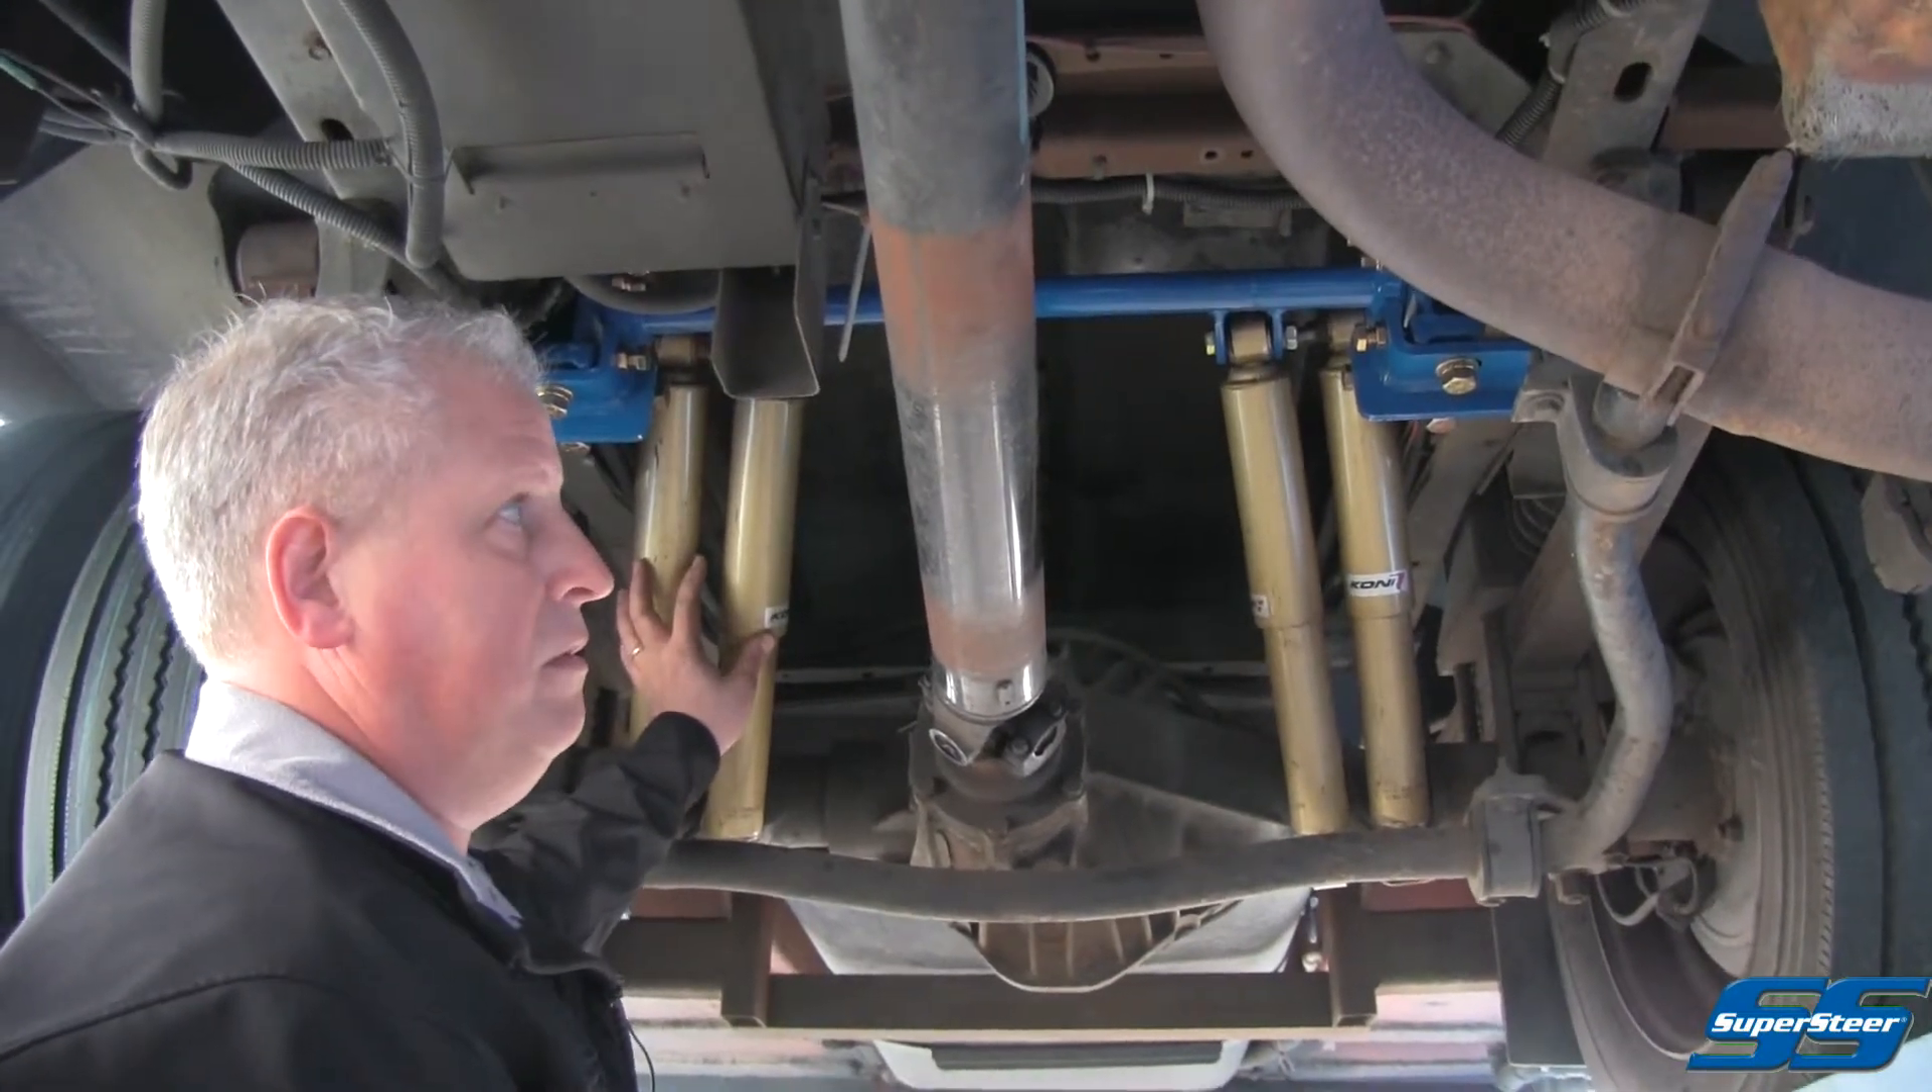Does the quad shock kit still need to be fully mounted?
No.